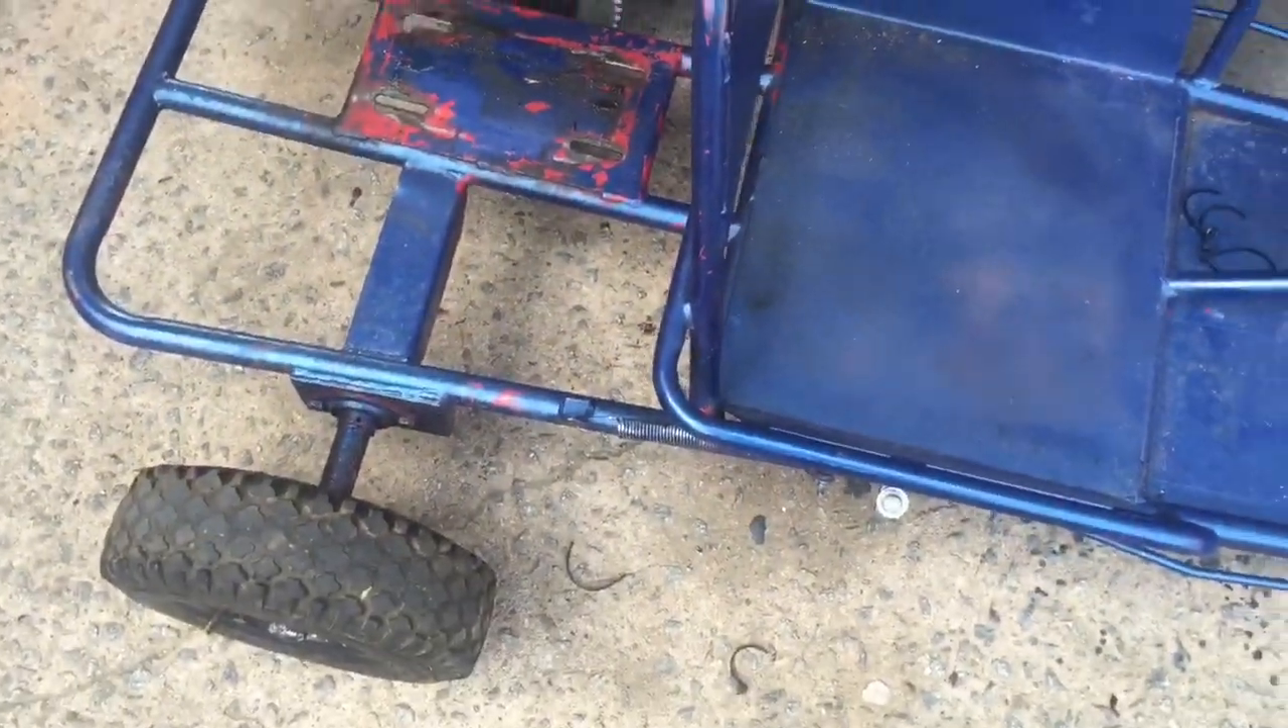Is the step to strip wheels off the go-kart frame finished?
No.